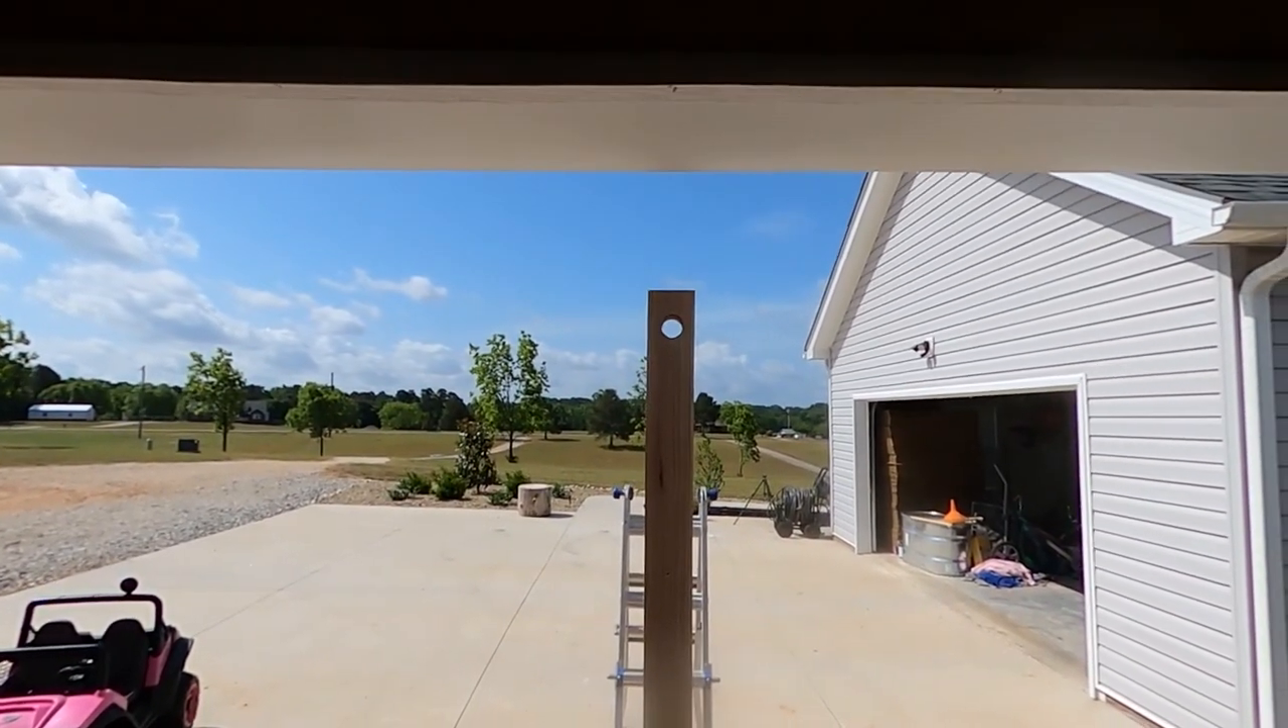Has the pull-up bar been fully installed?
No.